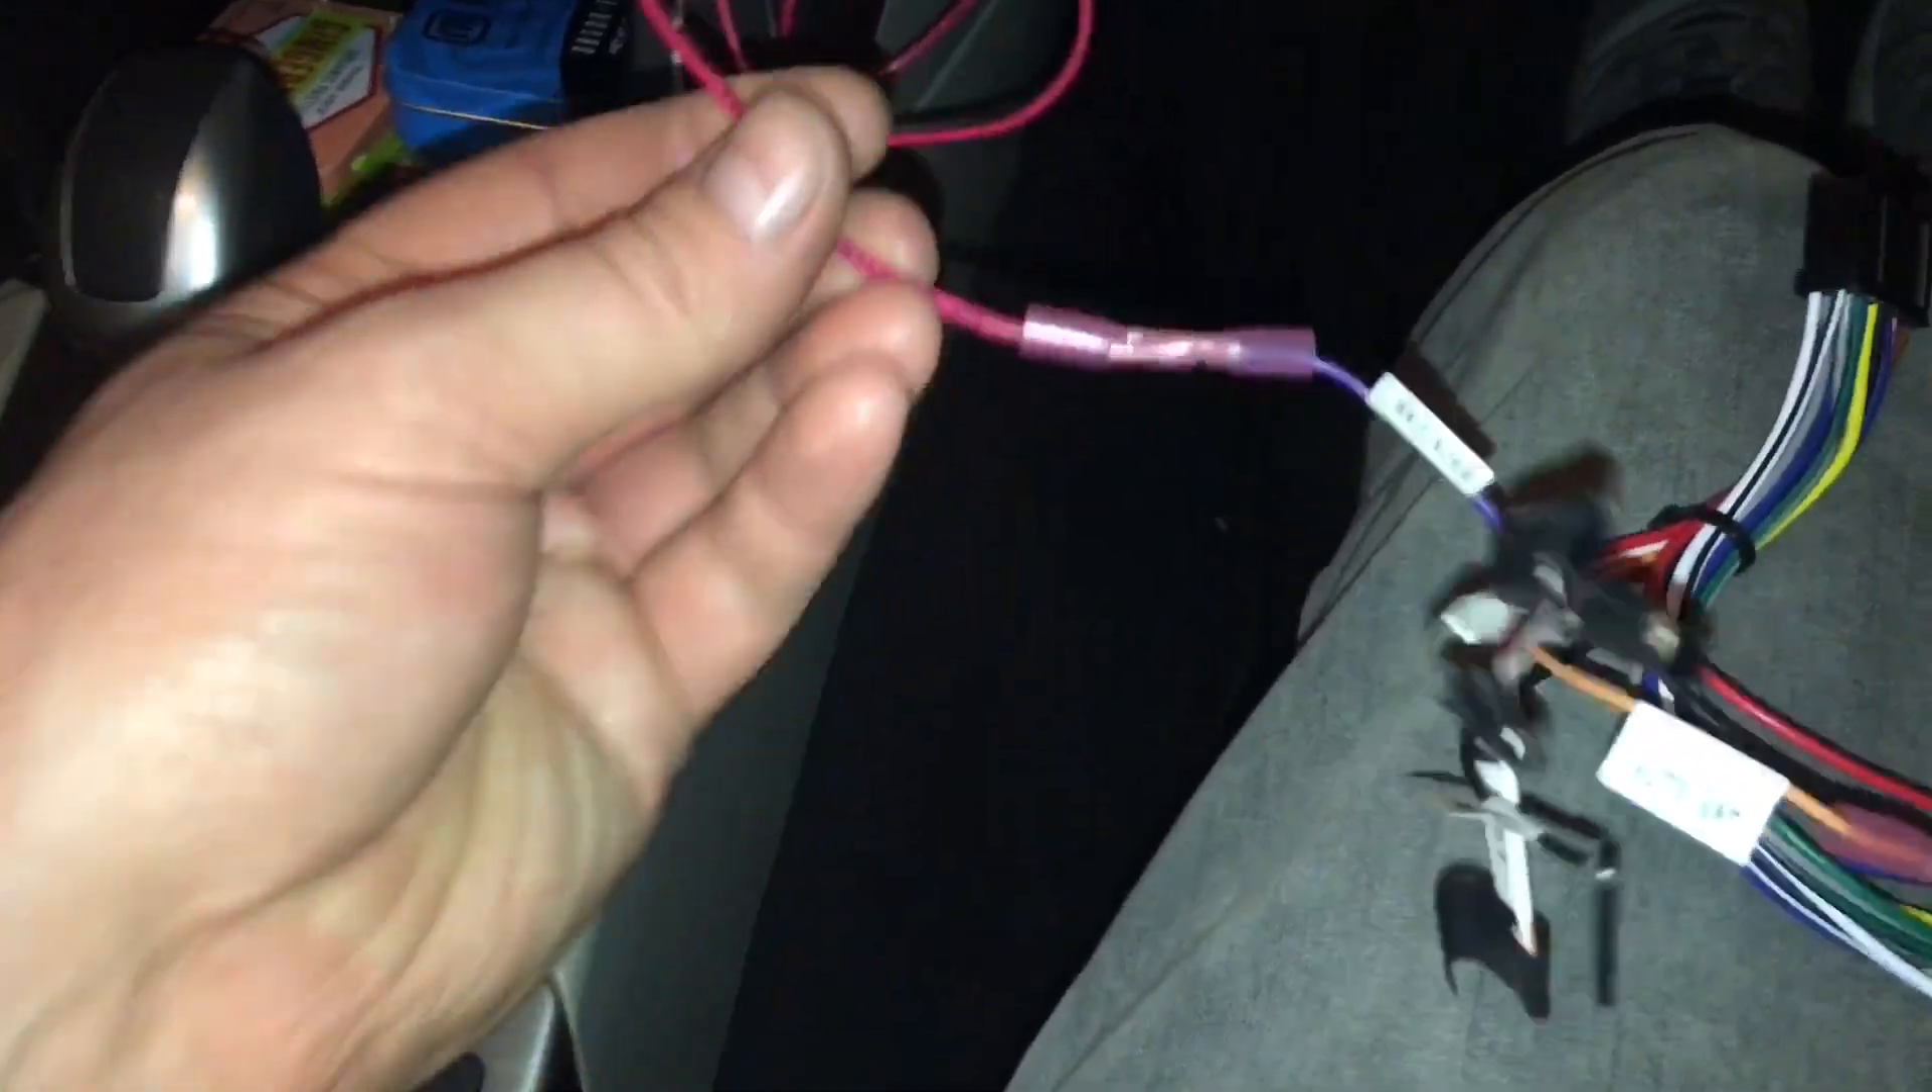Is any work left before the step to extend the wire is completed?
No.